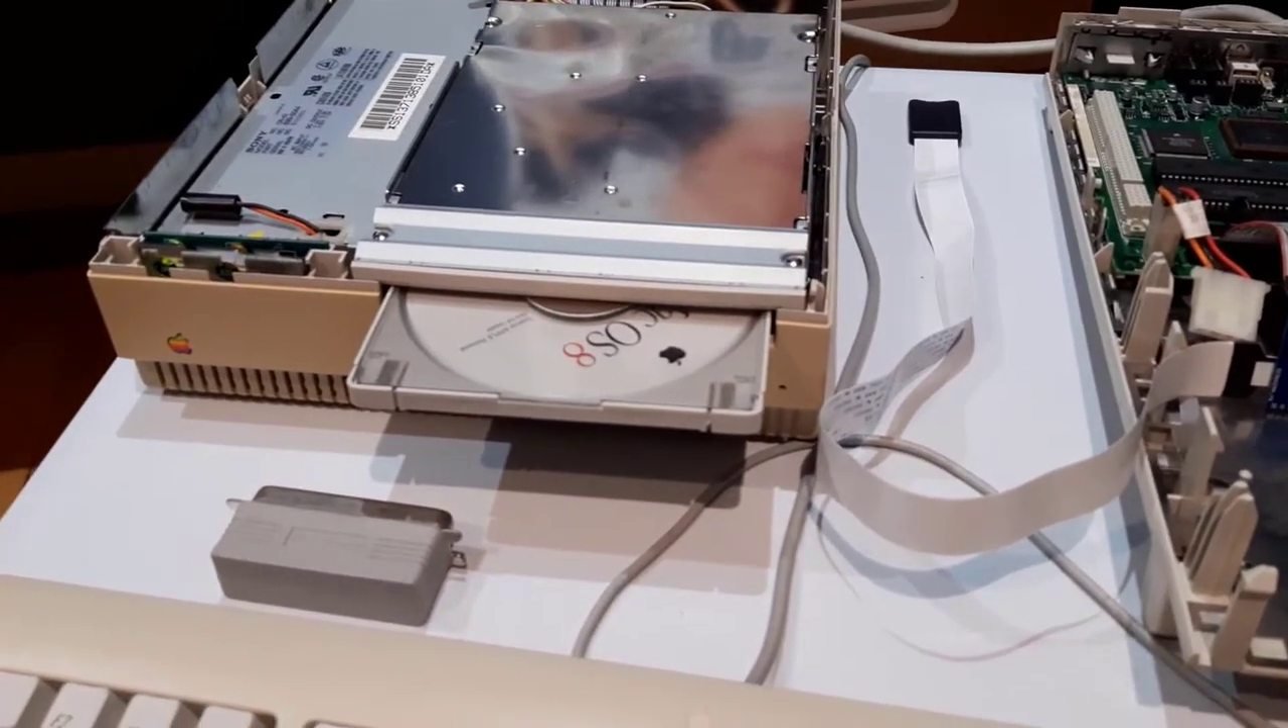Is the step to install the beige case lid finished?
No.